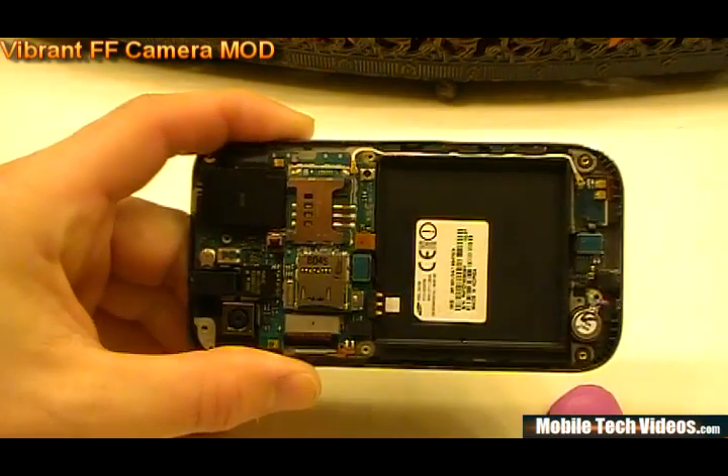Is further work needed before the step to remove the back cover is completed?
No.